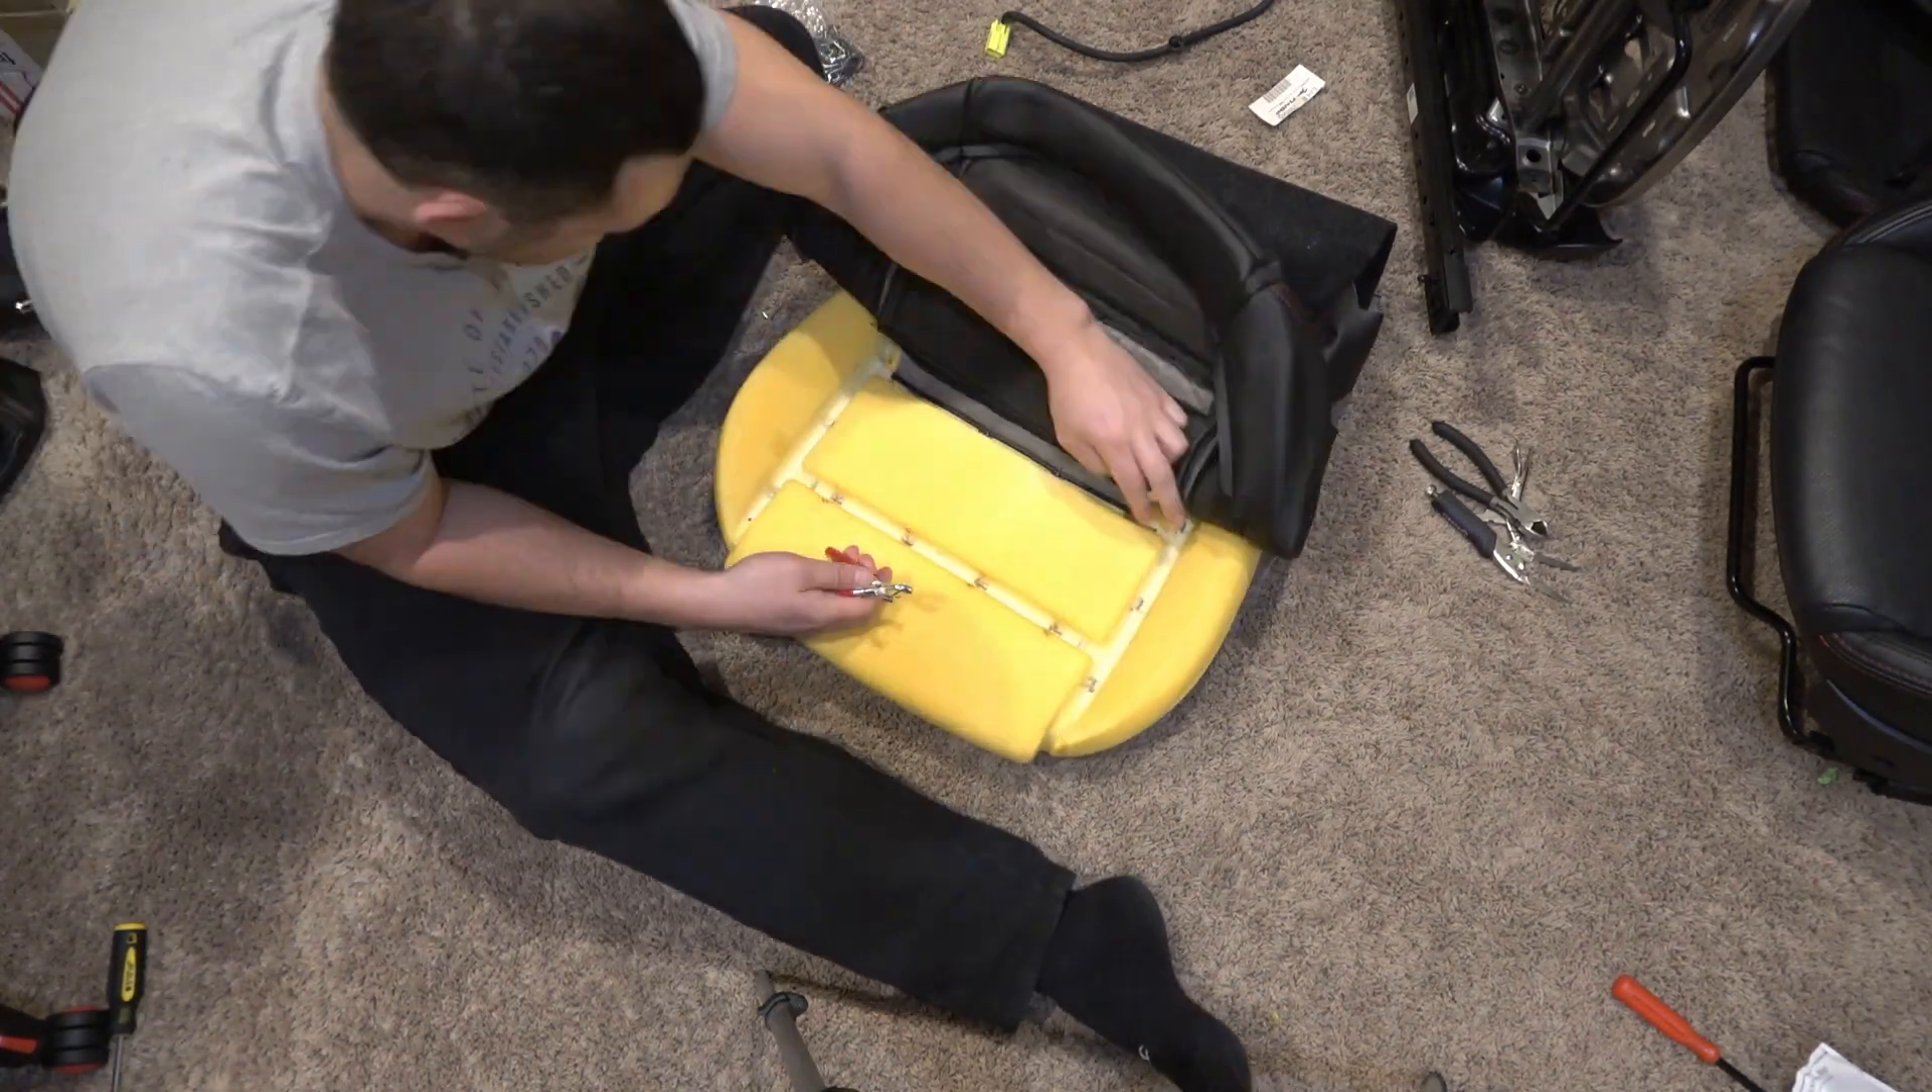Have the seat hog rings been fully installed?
No.